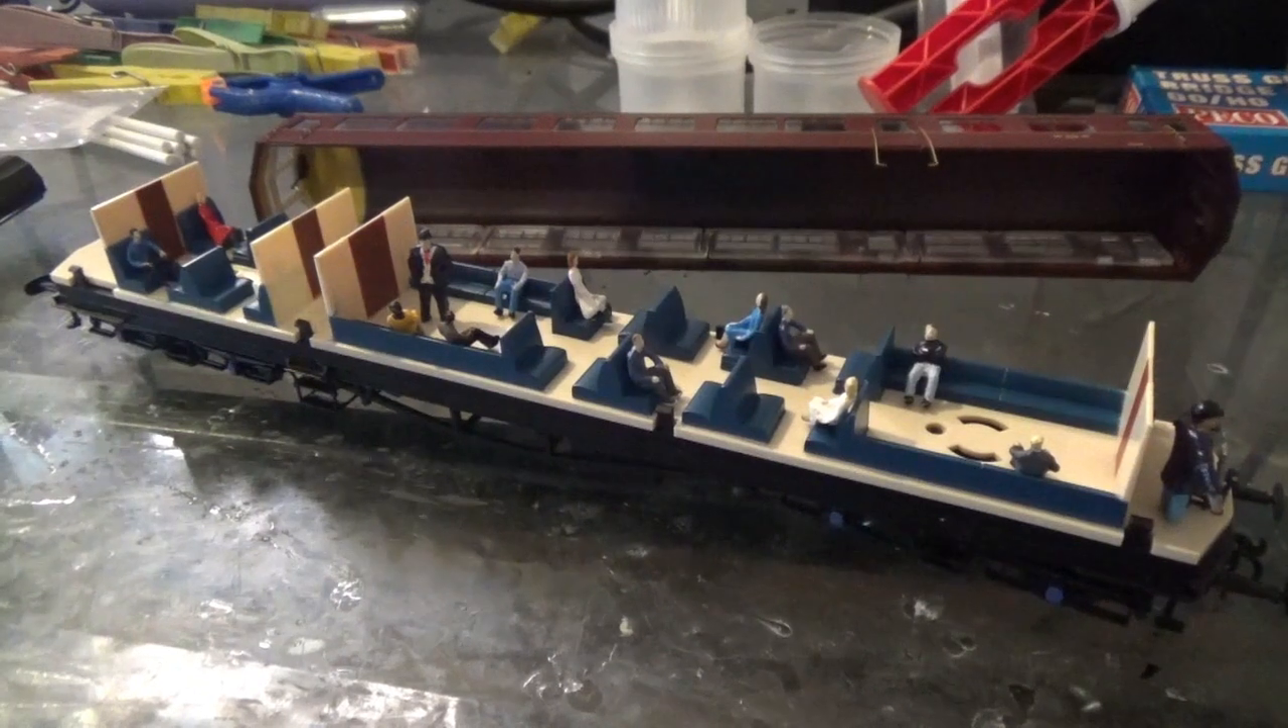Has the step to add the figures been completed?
Yes.